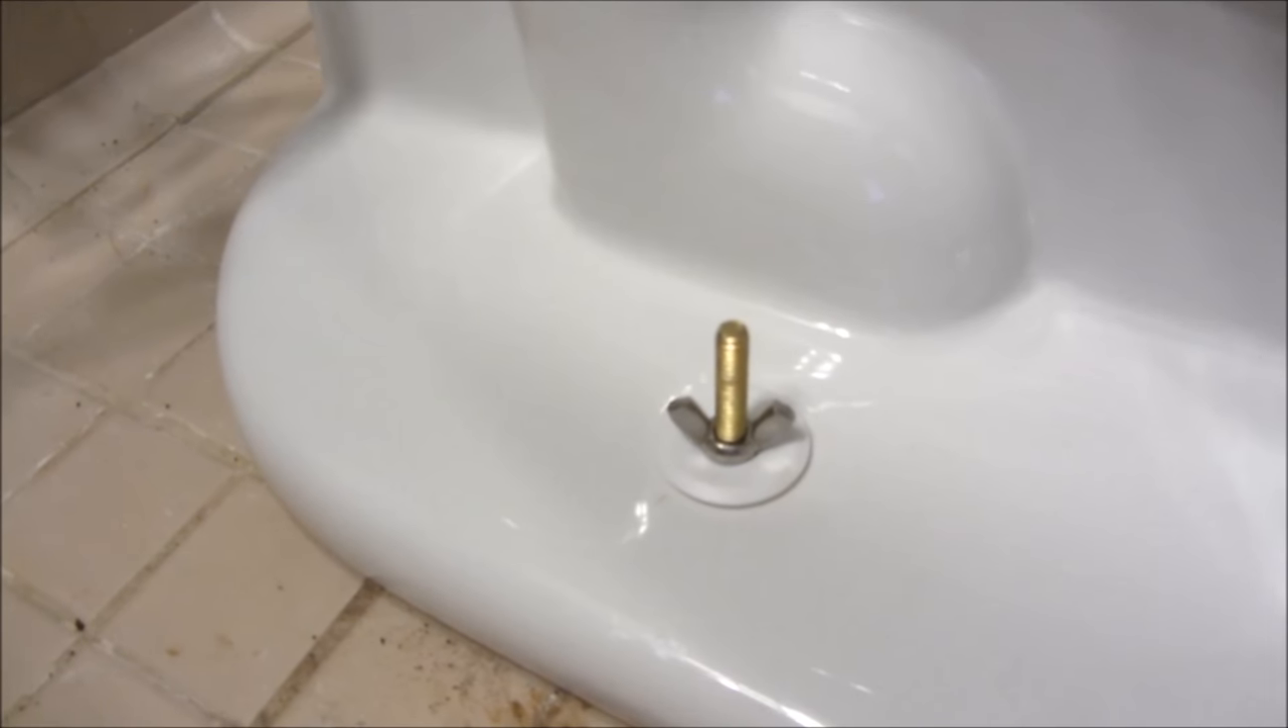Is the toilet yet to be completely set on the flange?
No.